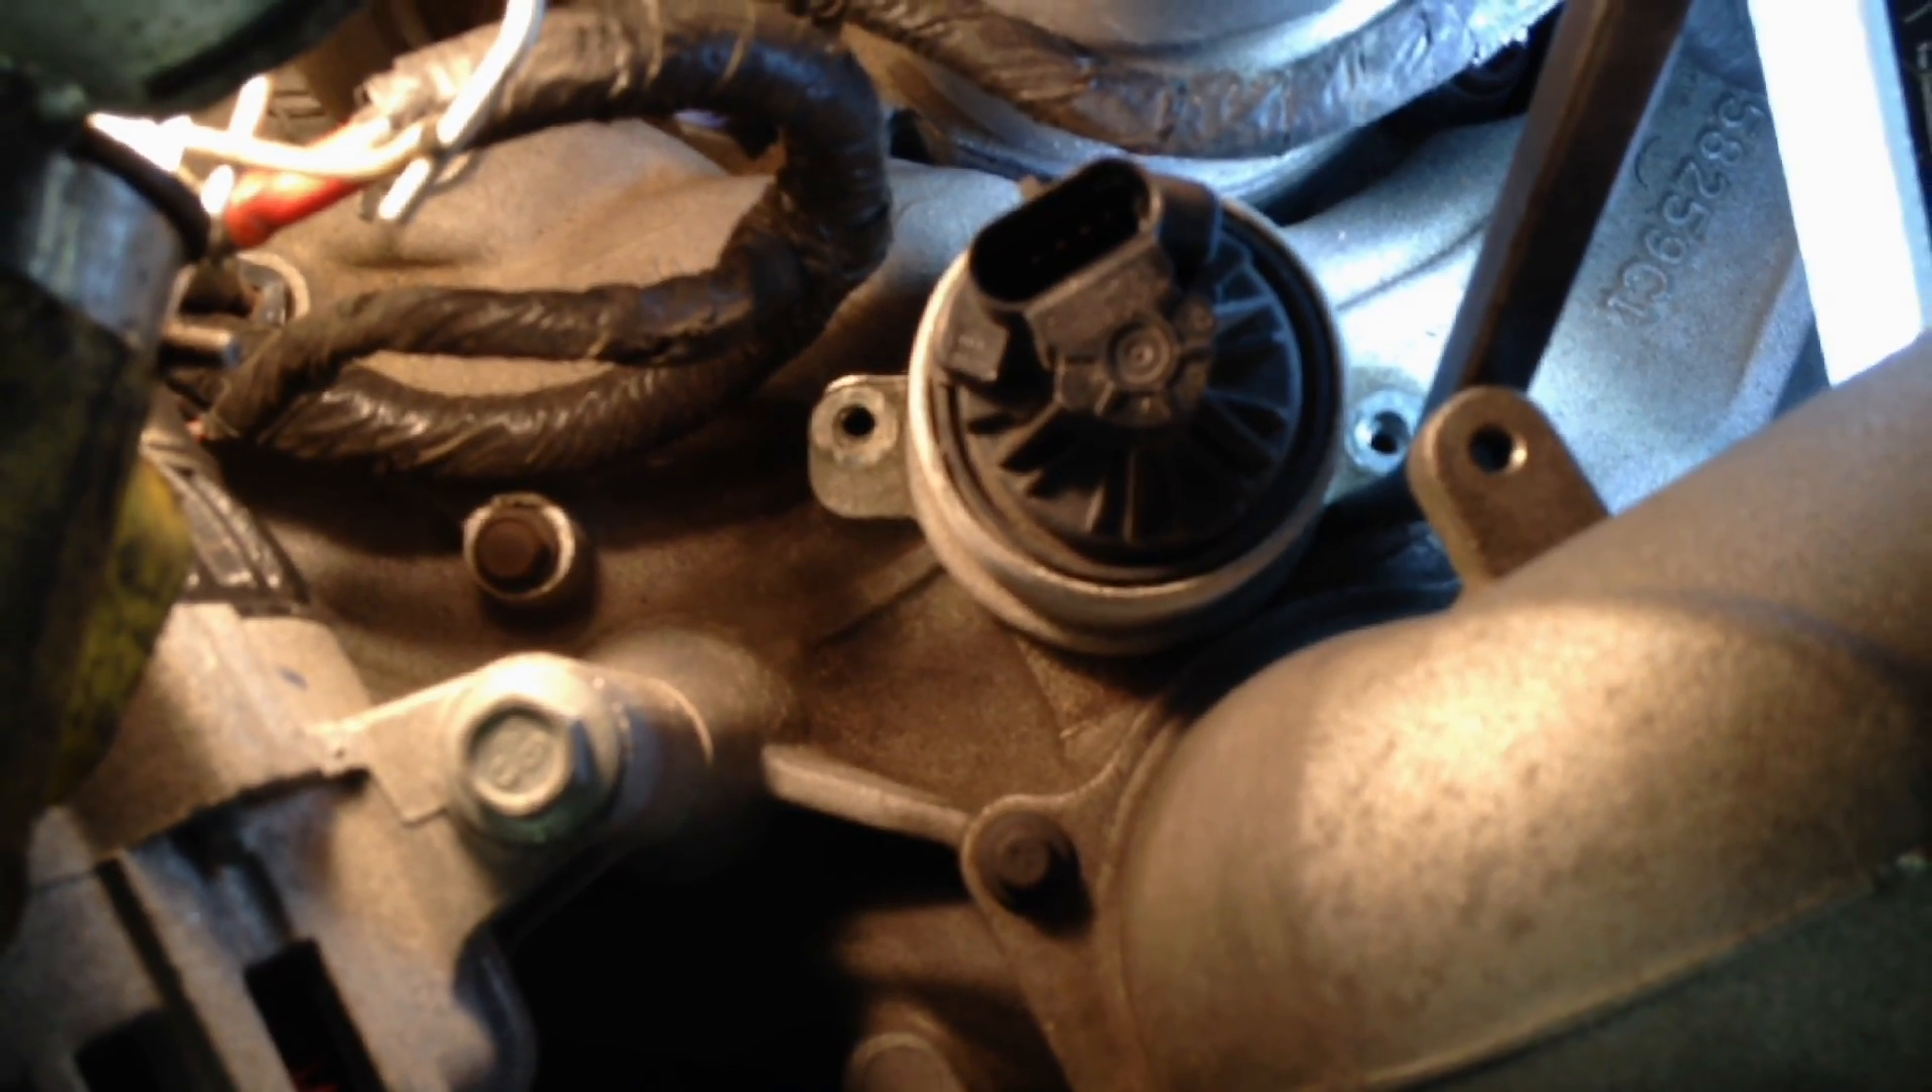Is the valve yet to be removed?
Yes.